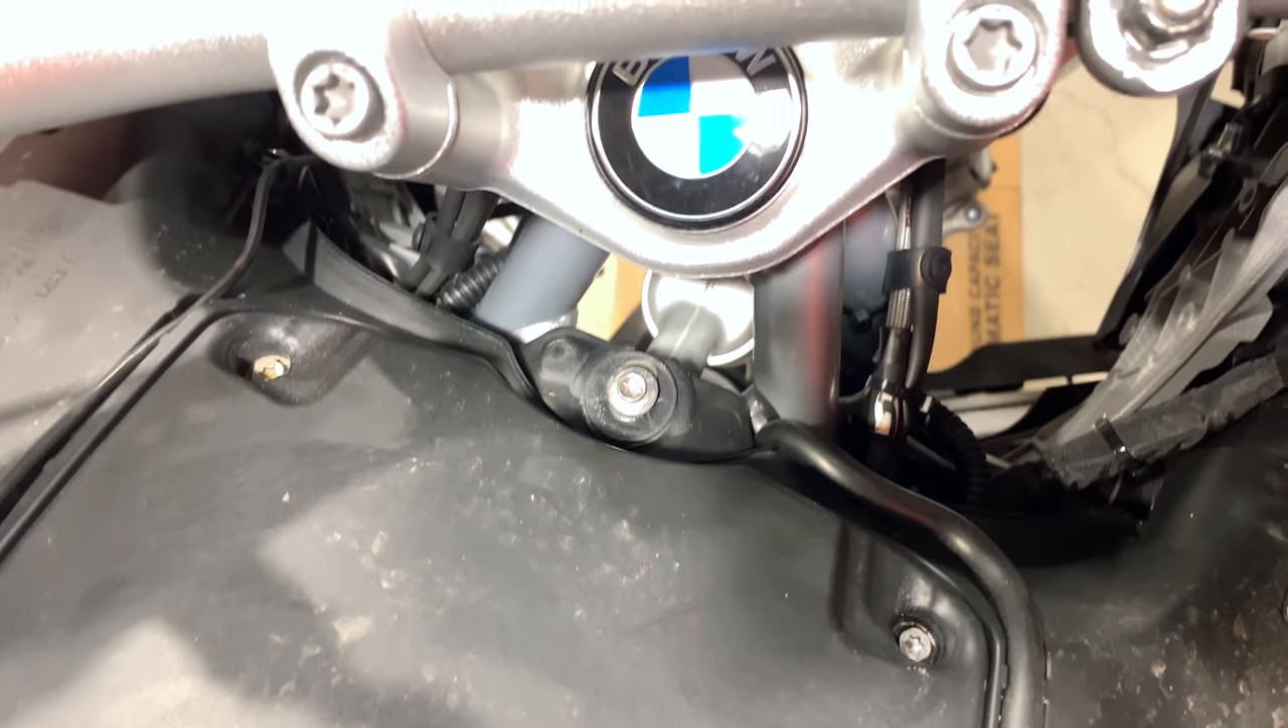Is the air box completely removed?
No.